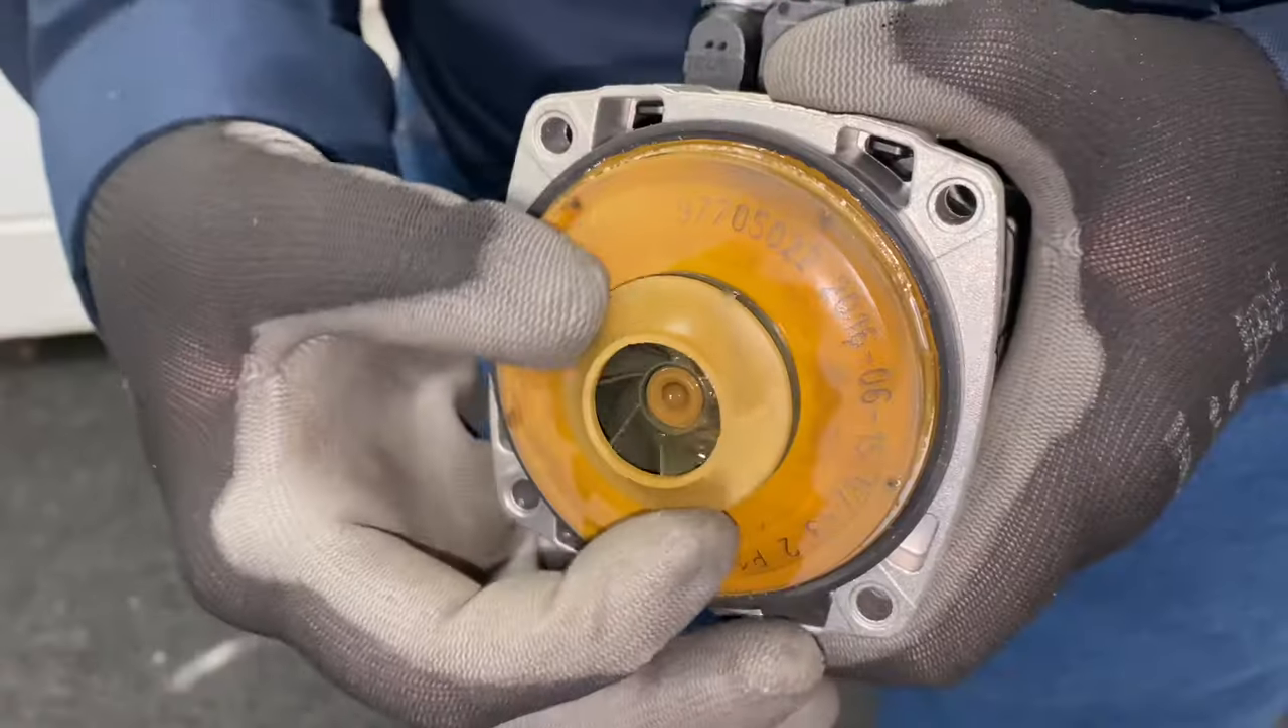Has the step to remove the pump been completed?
Yes.